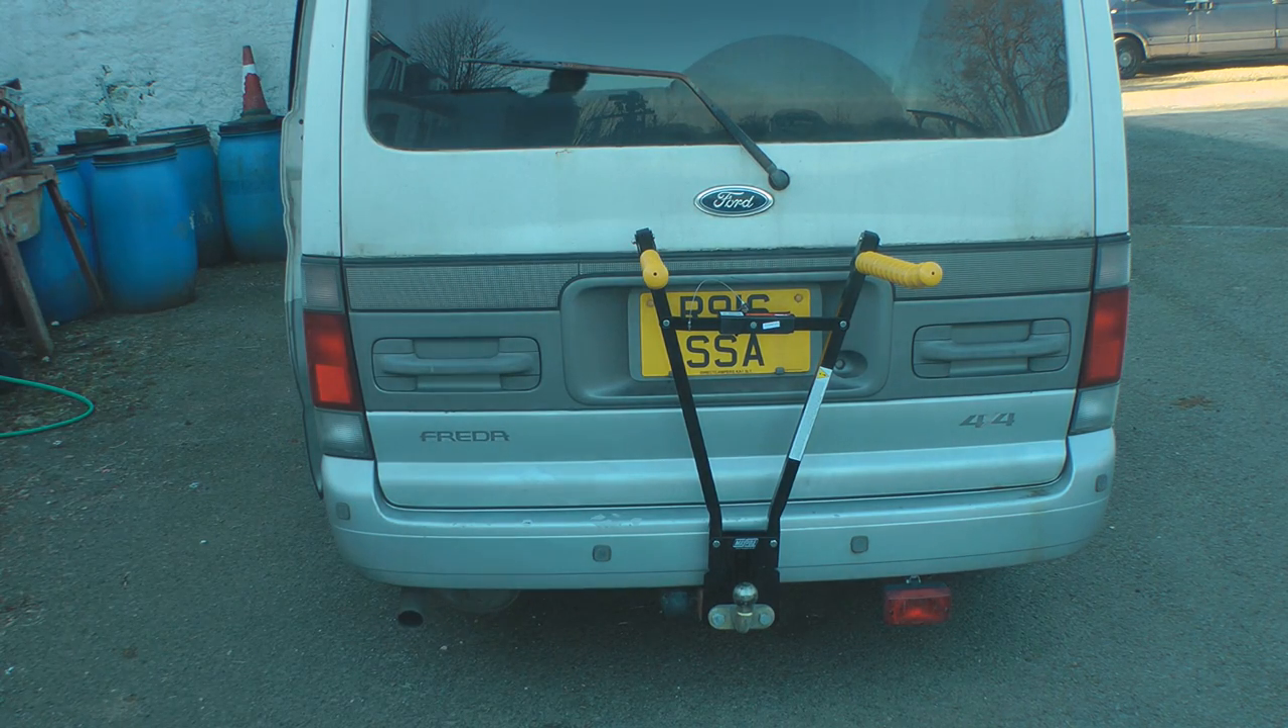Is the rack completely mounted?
Yes.